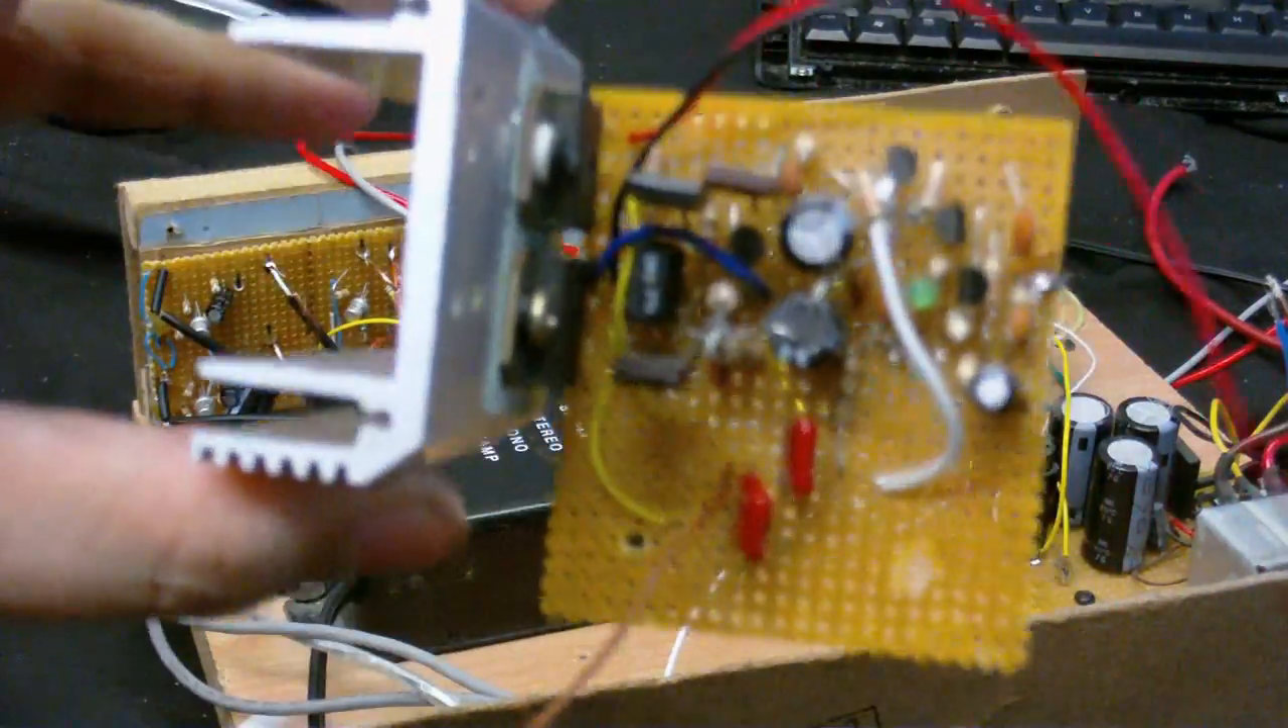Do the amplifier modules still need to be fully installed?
Yes.